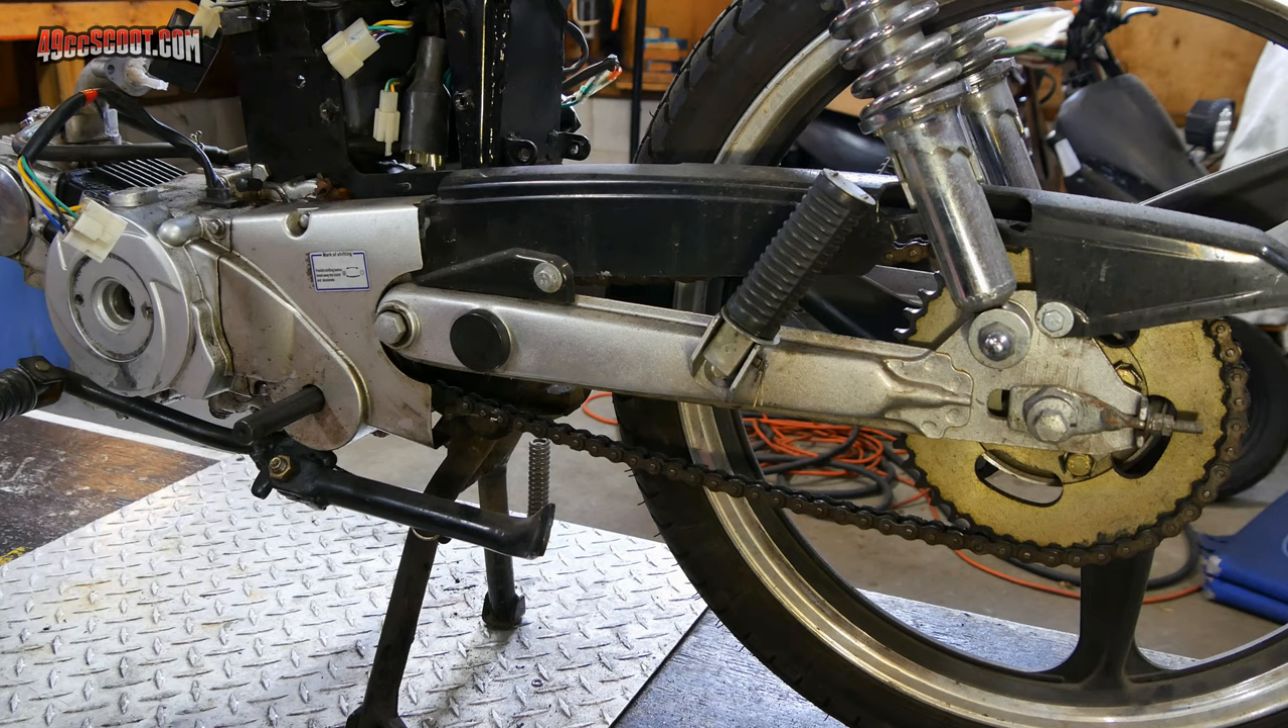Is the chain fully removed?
No.